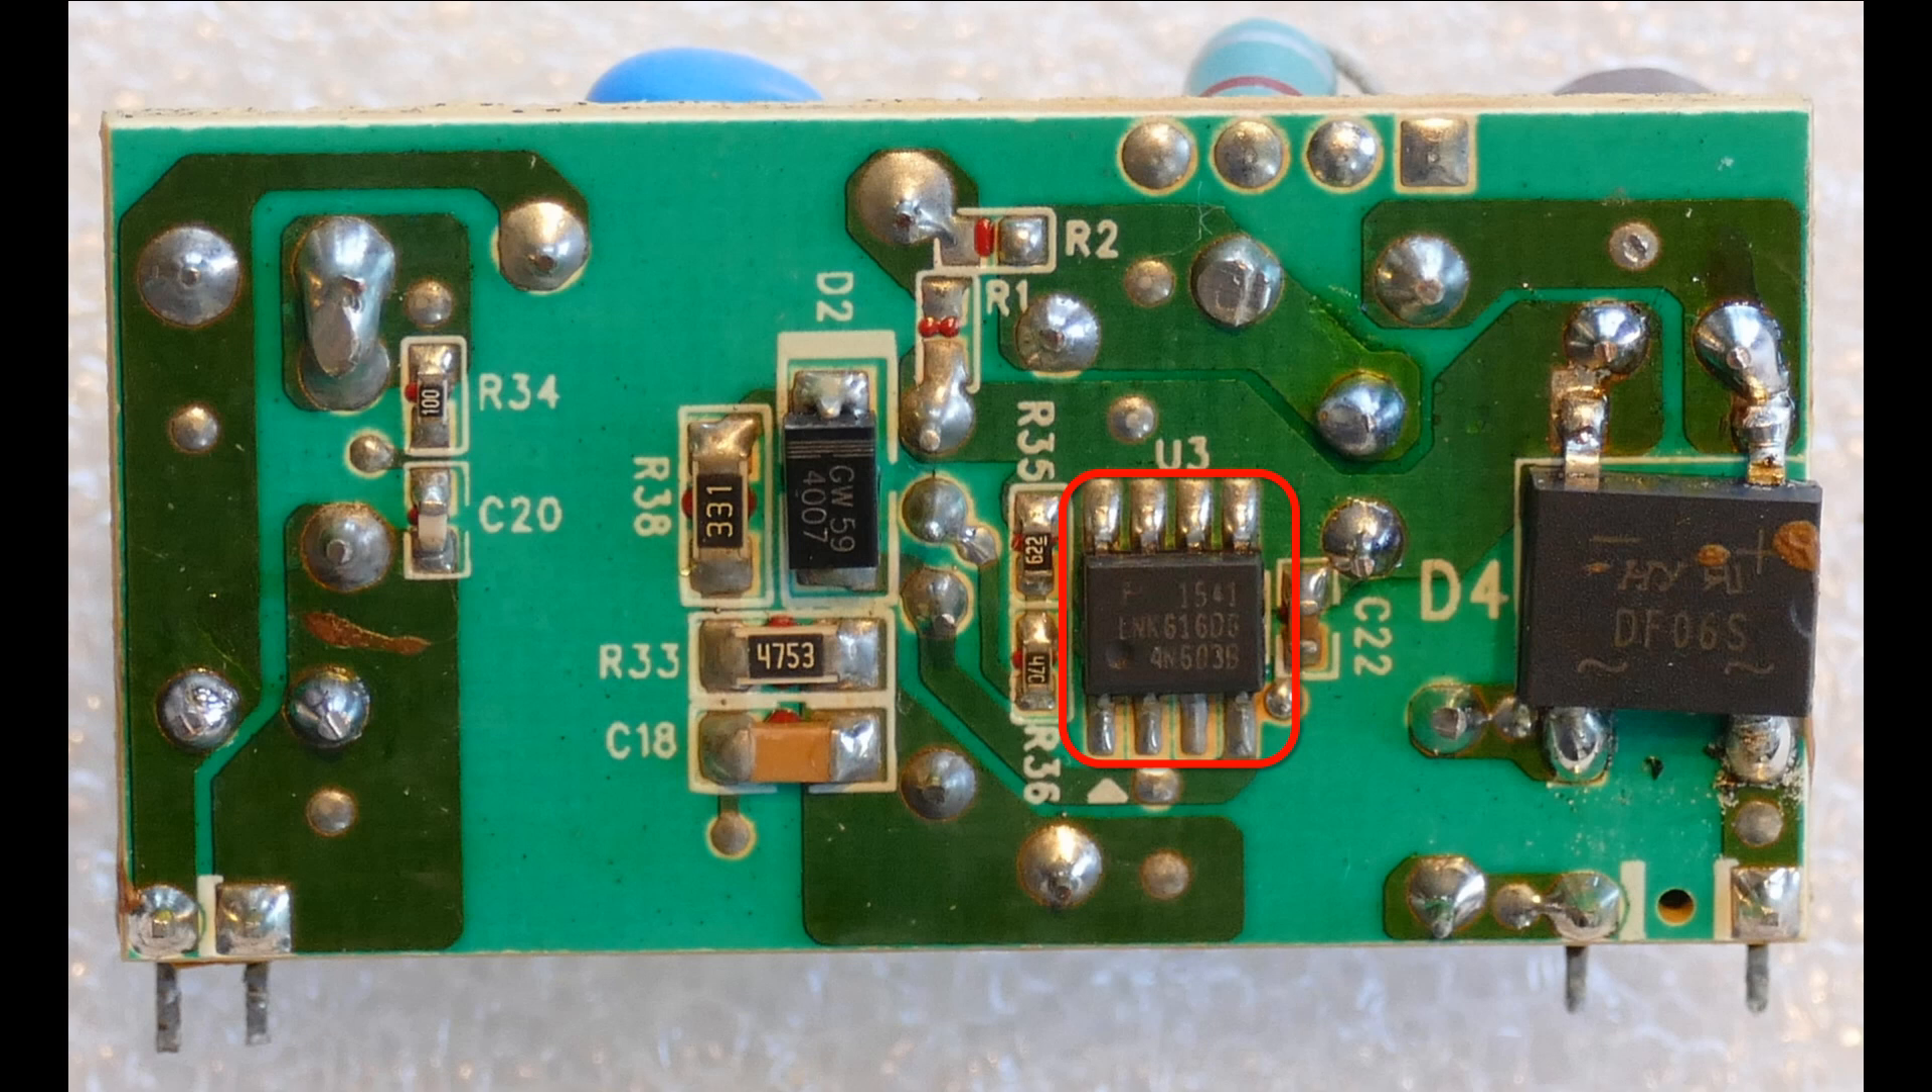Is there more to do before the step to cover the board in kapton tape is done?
Yes.